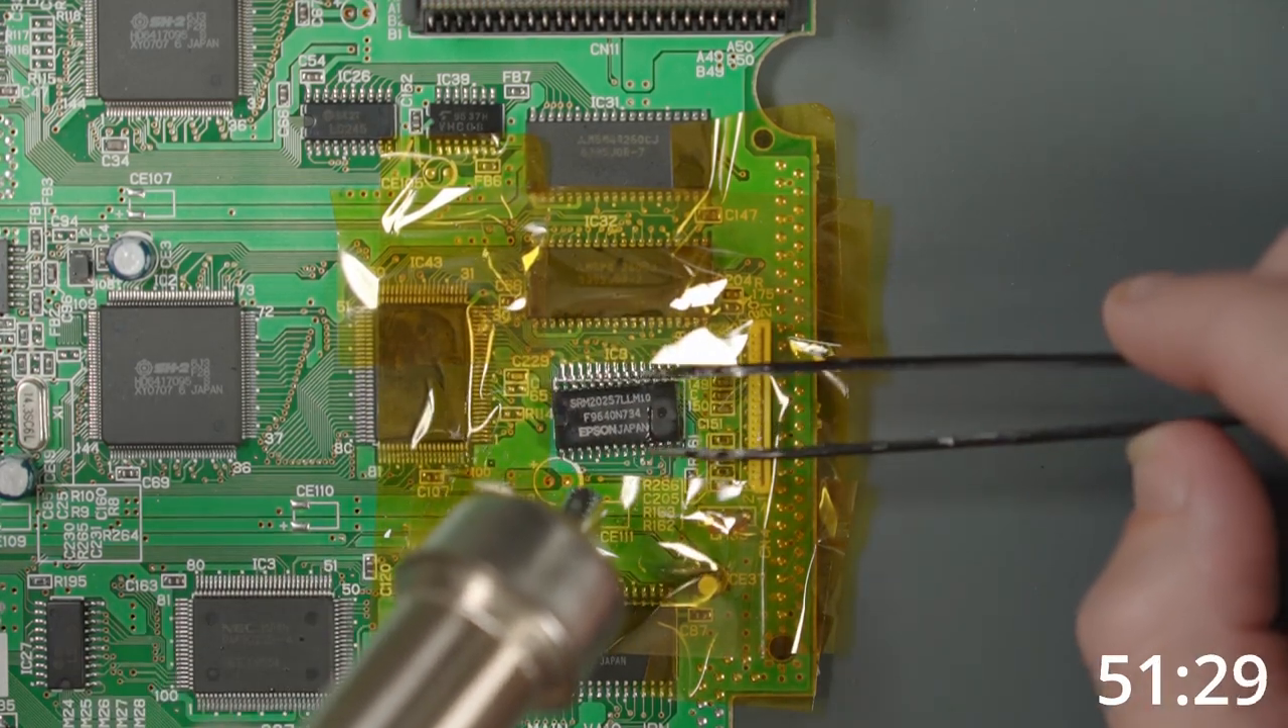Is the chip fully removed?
No.